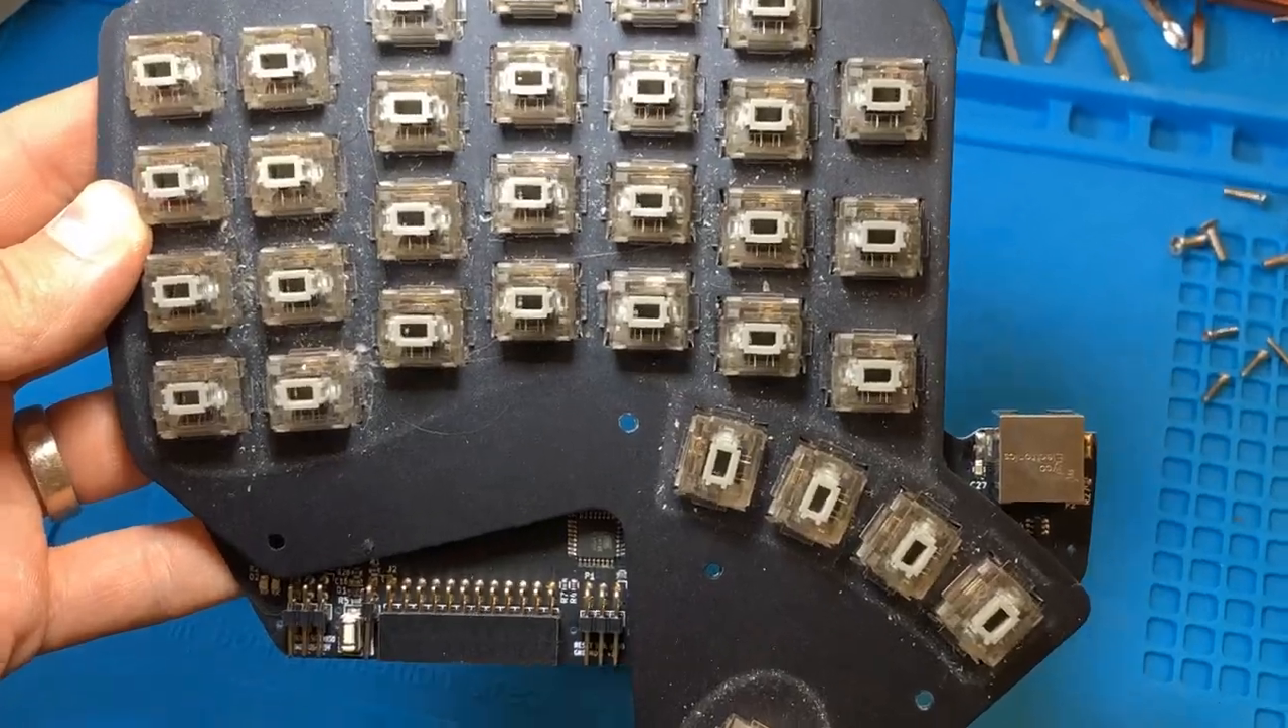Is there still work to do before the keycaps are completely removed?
No.